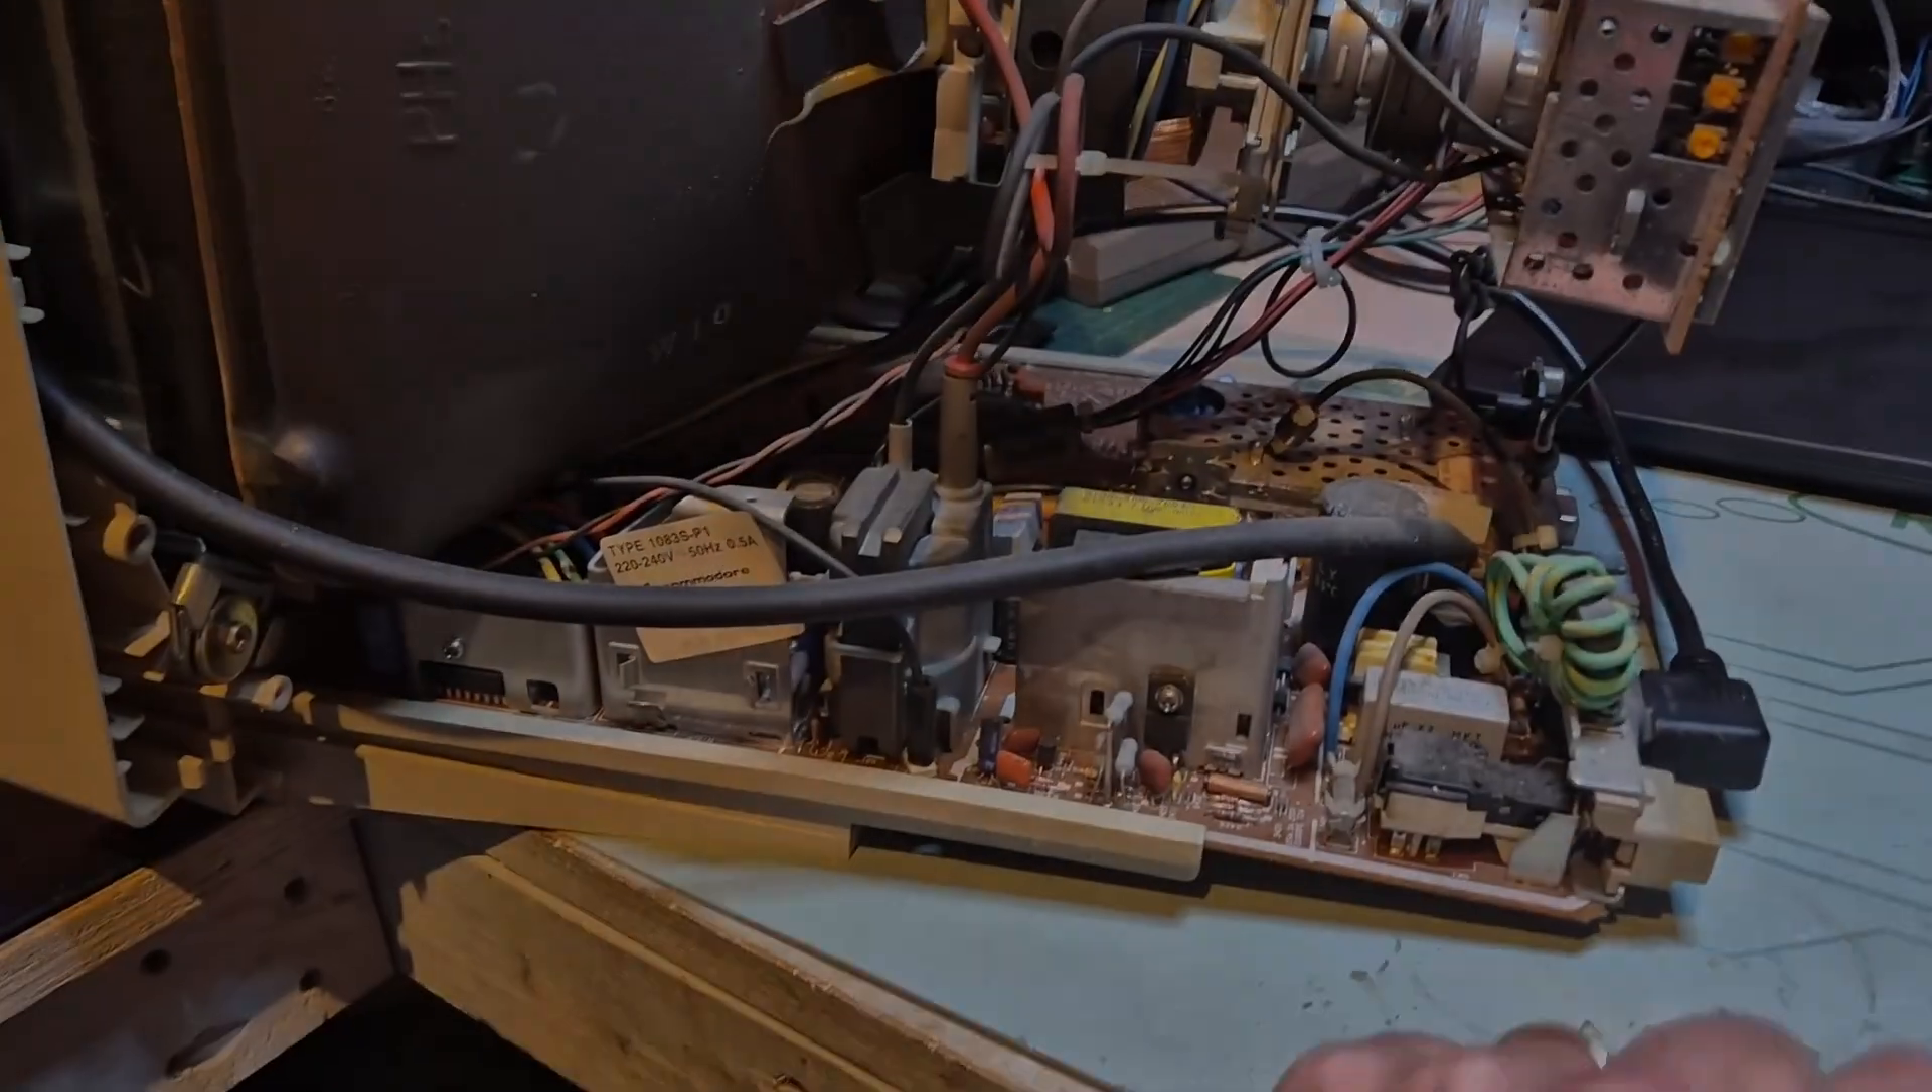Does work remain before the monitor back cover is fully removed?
No.